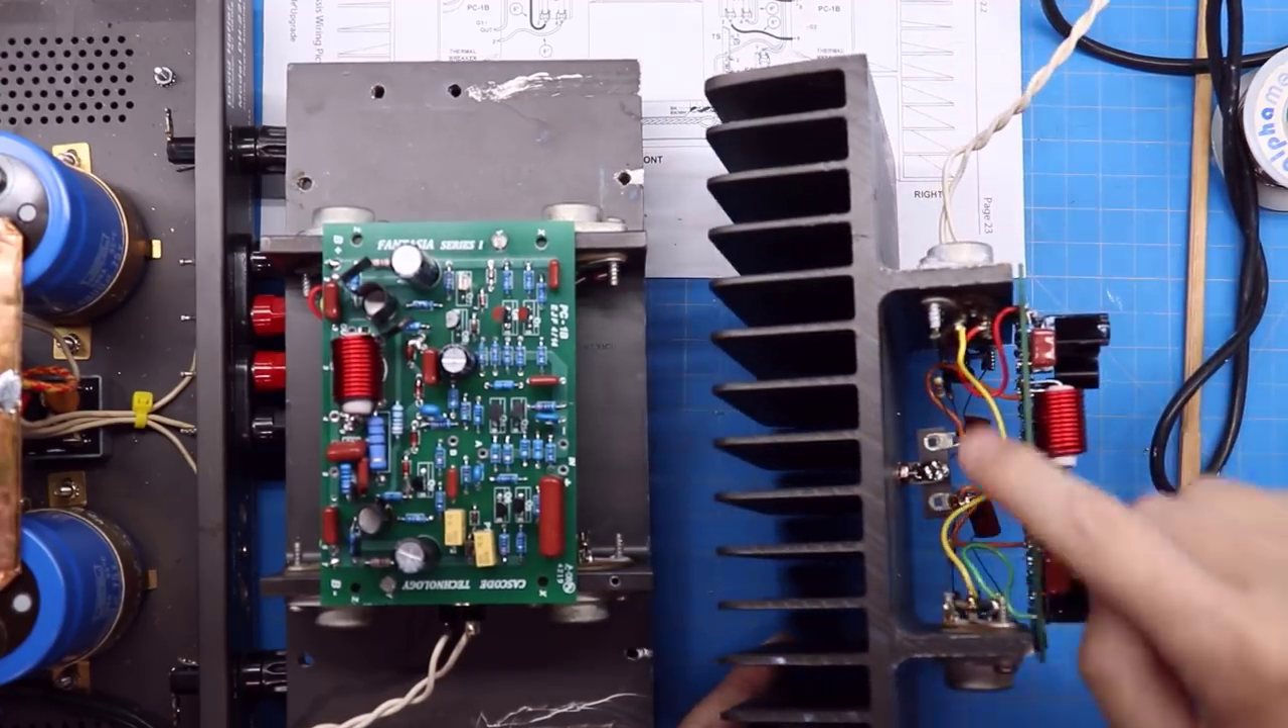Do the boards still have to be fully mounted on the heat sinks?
No.